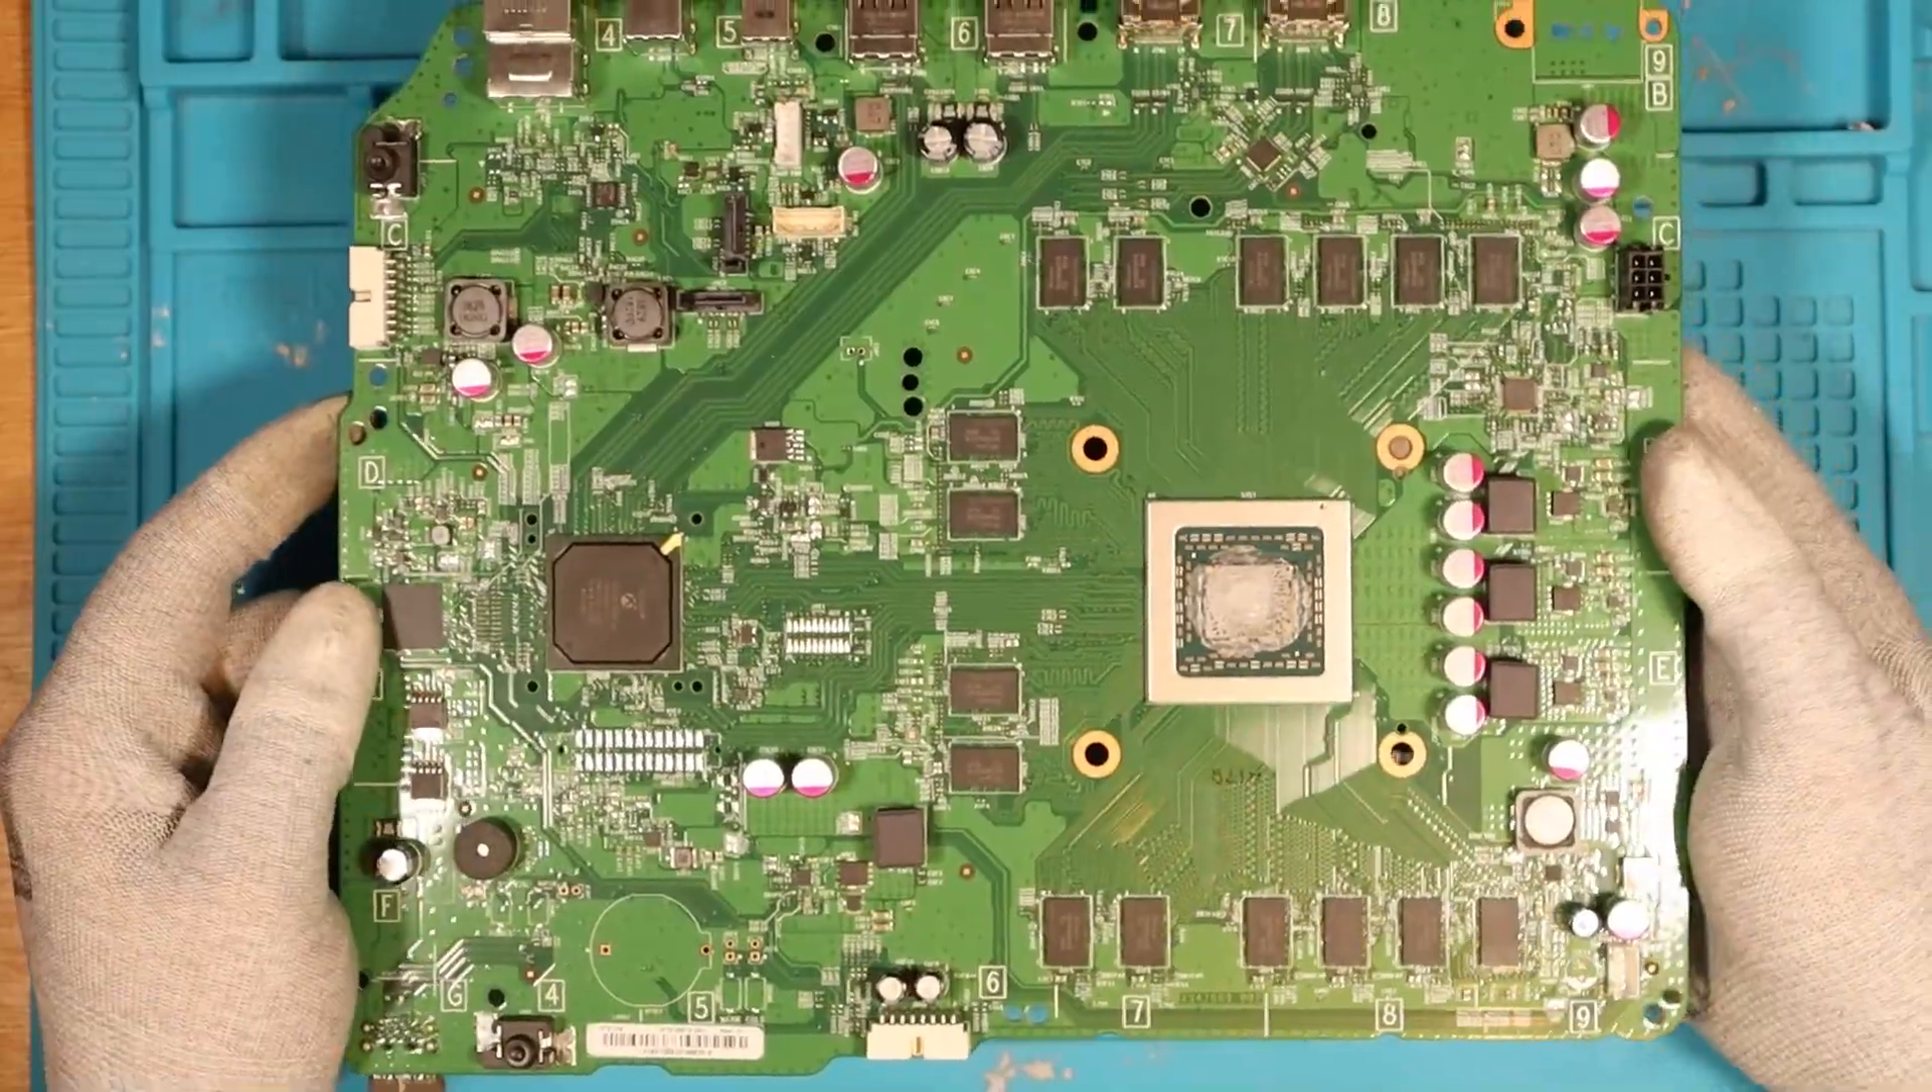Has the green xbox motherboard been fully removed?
Yes.